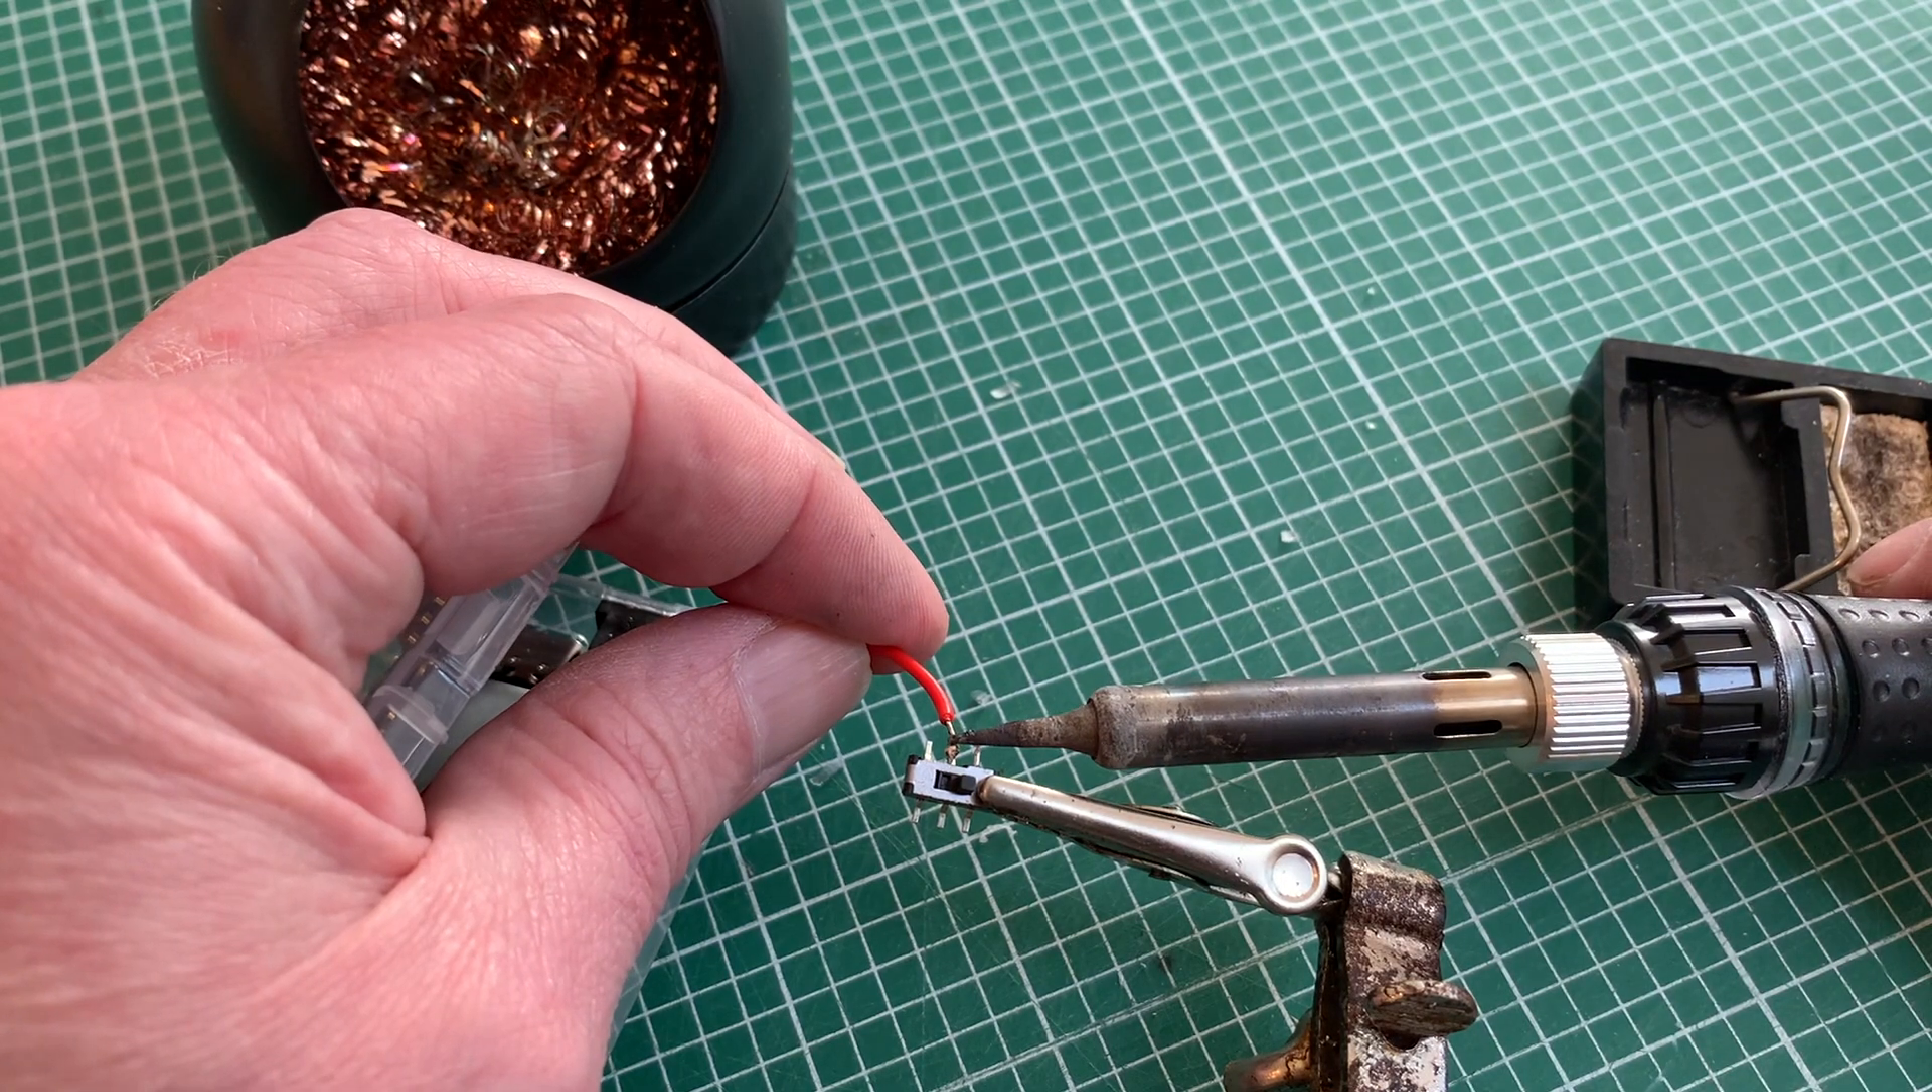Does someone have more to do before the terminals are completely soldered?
Yes.